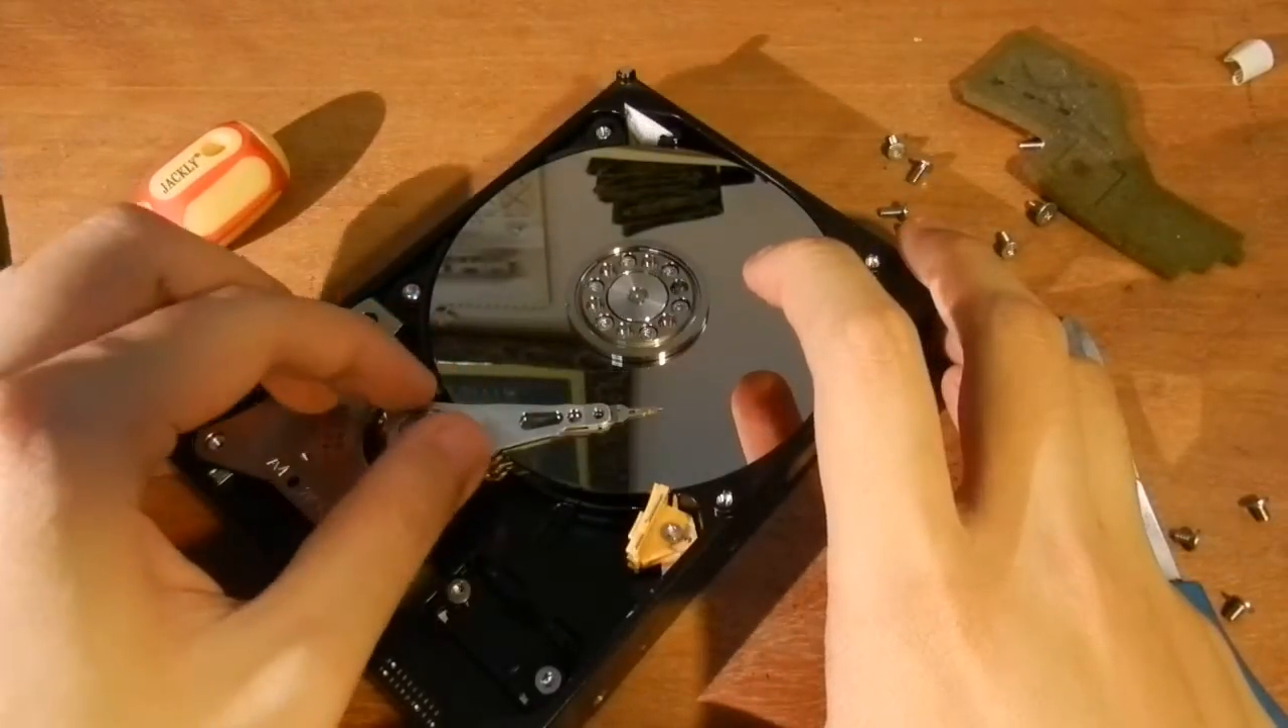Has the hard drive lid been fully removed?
Yes.